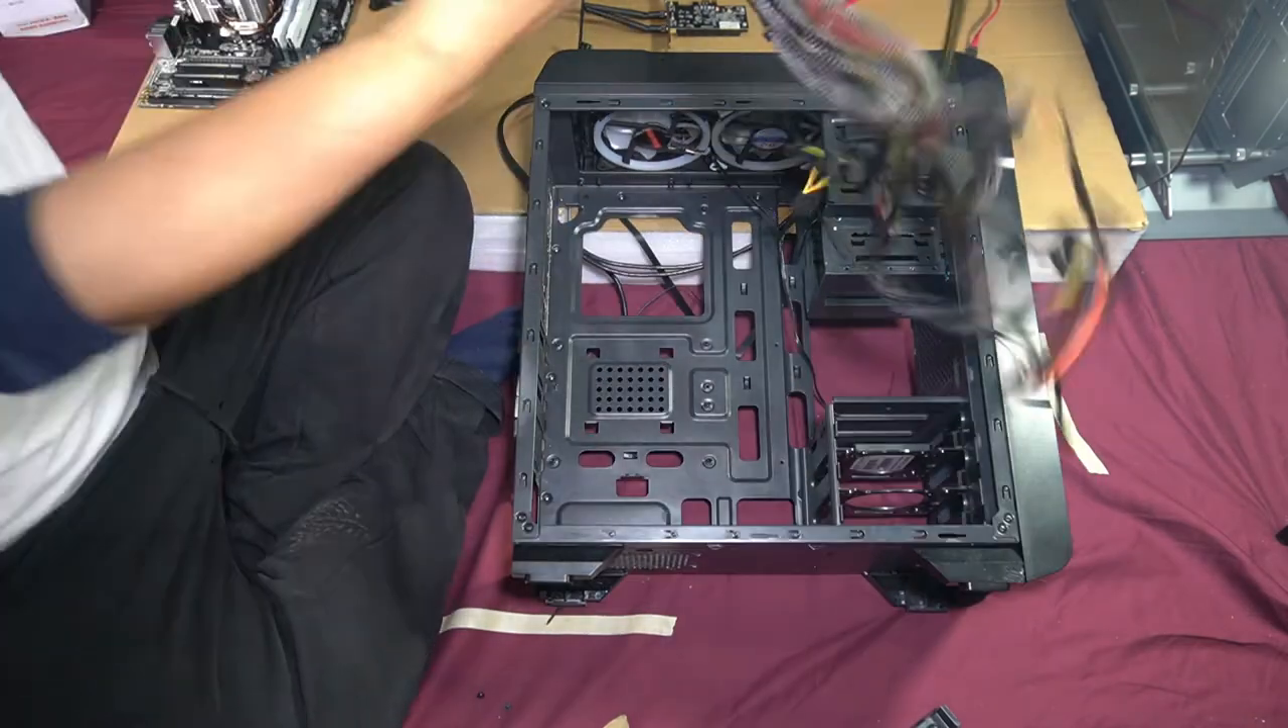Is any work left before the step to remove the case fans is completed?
Yes.